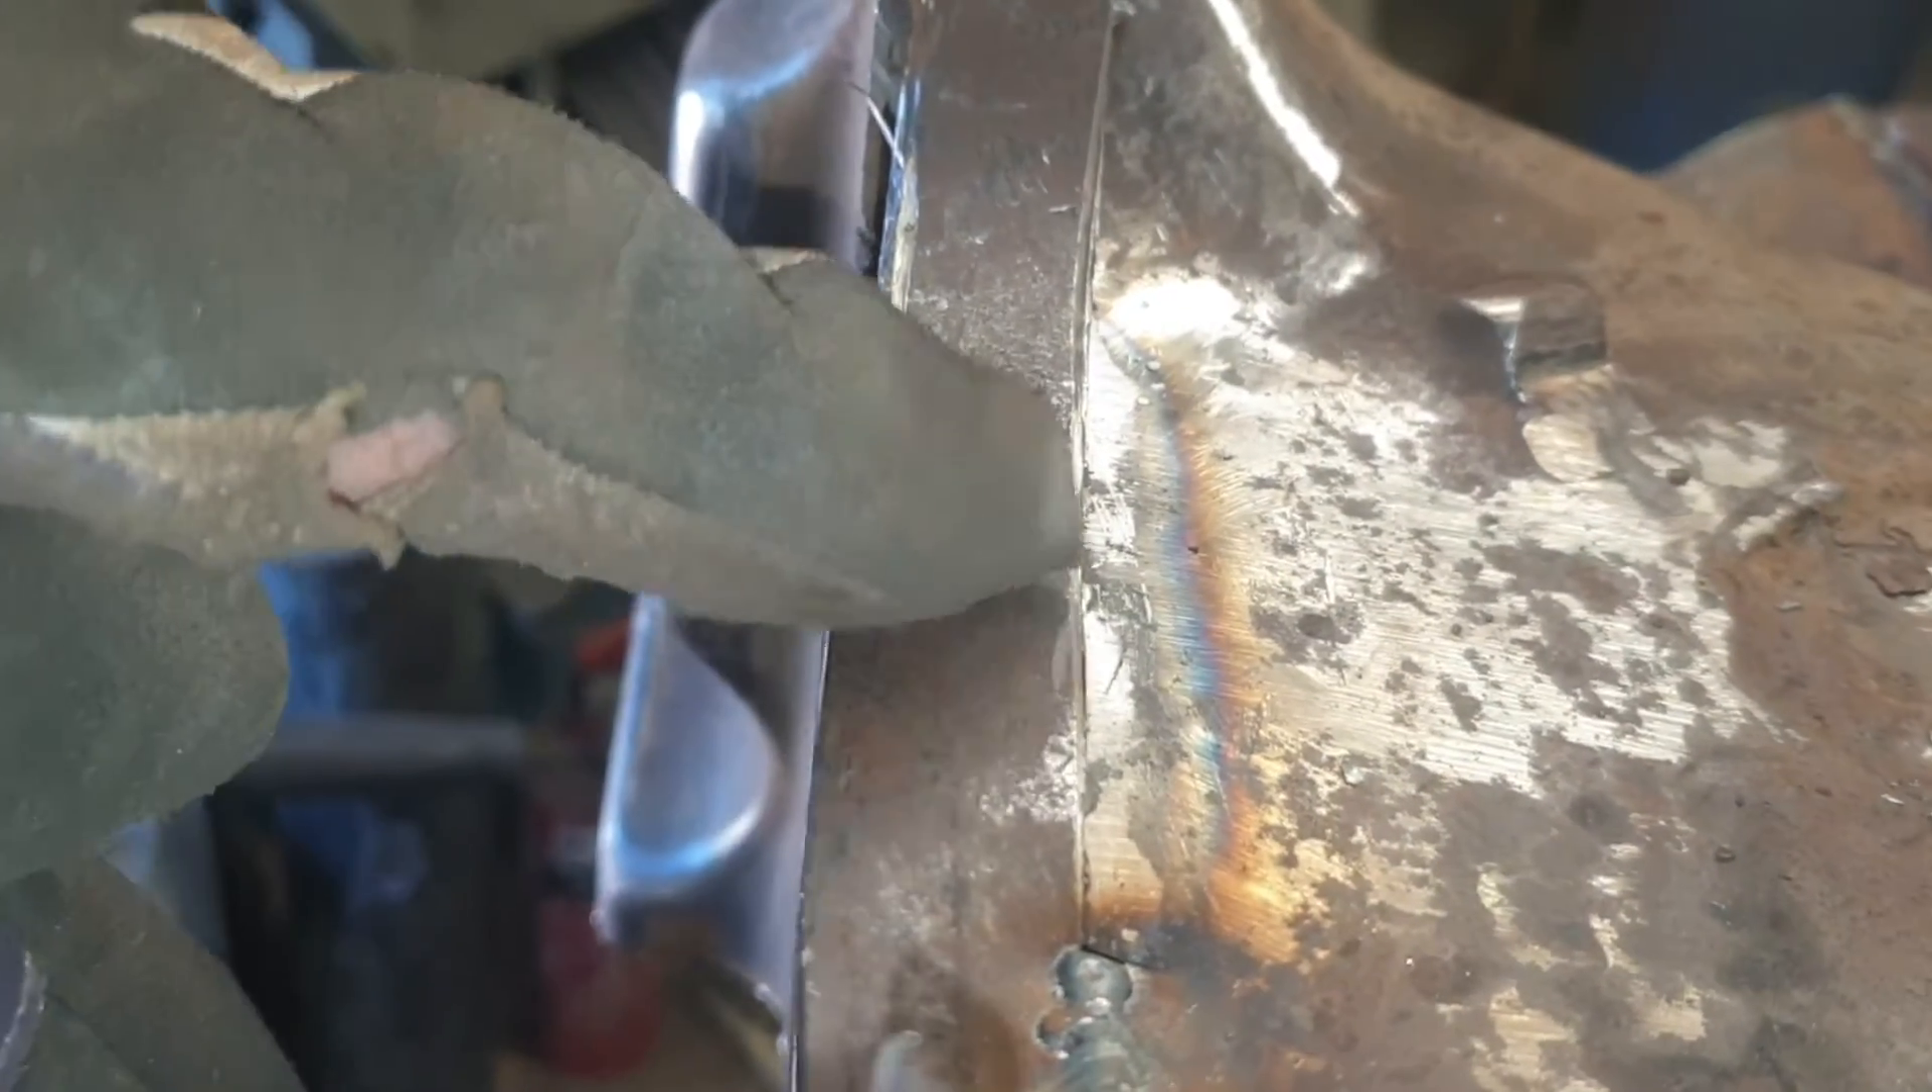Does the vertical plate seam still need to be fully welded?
Yes.